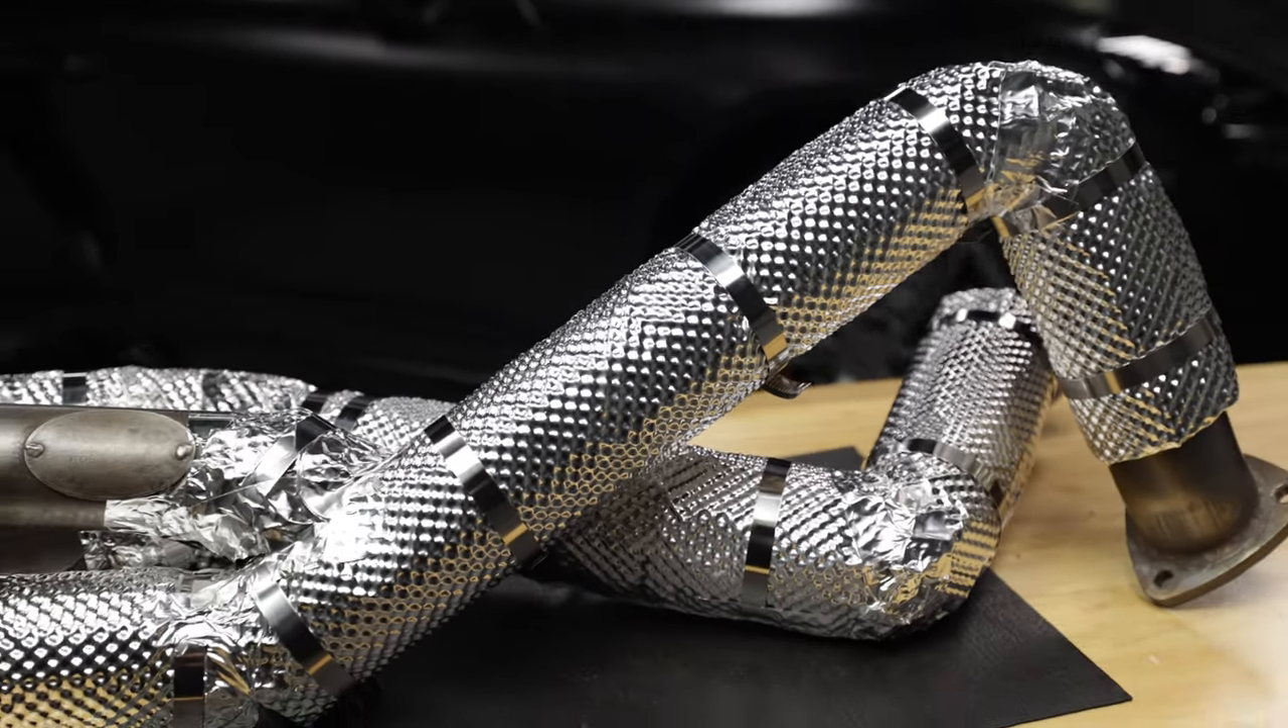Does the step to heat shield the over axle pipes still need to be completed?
No.